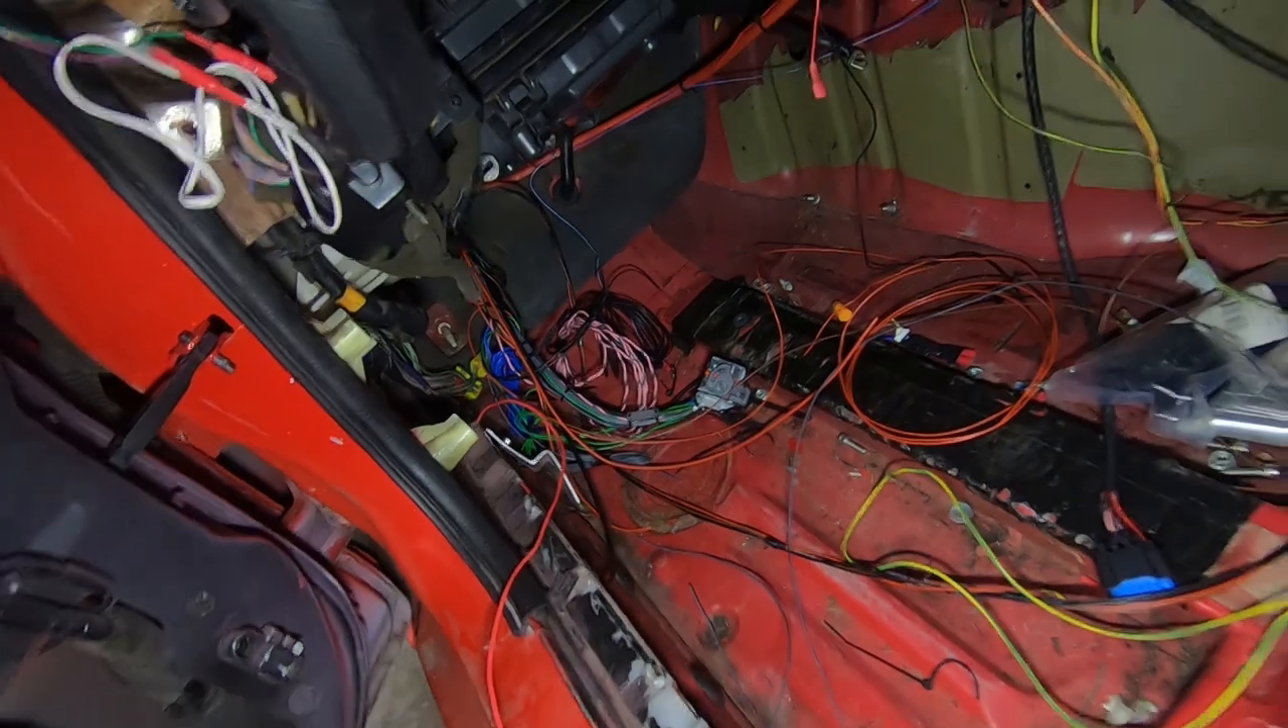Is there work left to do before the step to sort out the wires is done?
Yes.